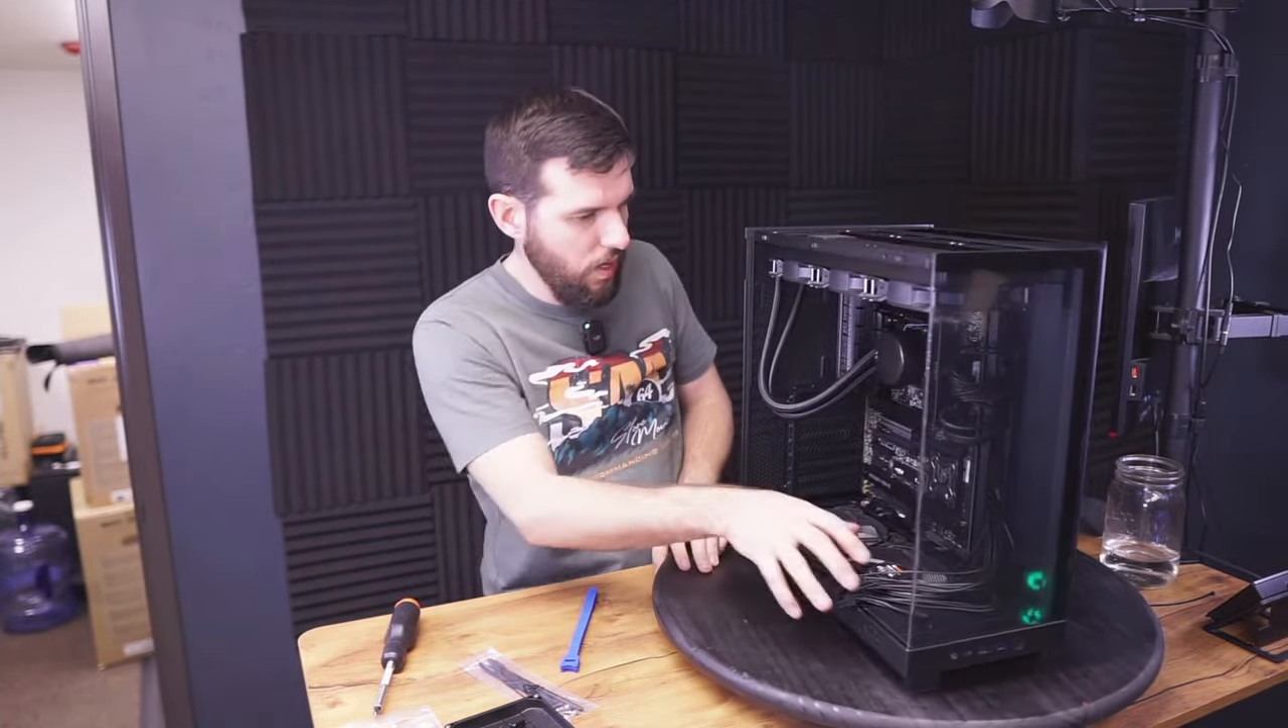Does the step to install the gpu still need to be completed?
Yes.